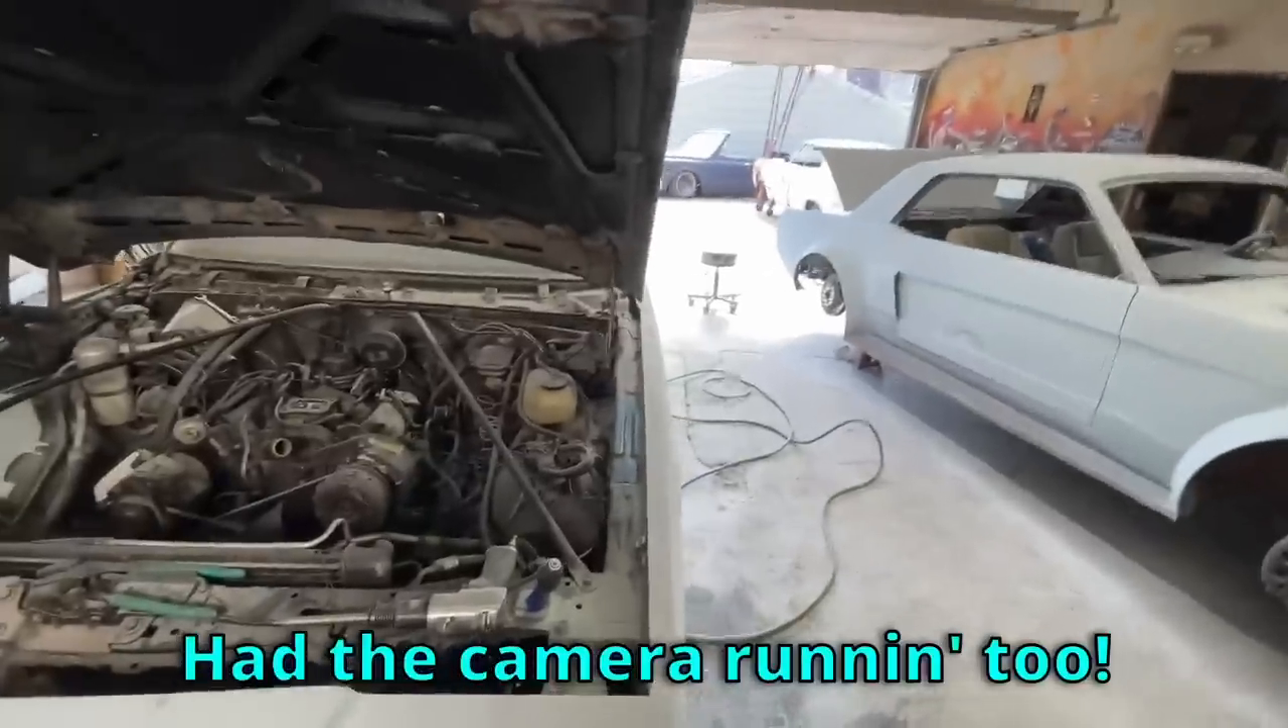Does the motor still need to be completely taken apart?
Yes.